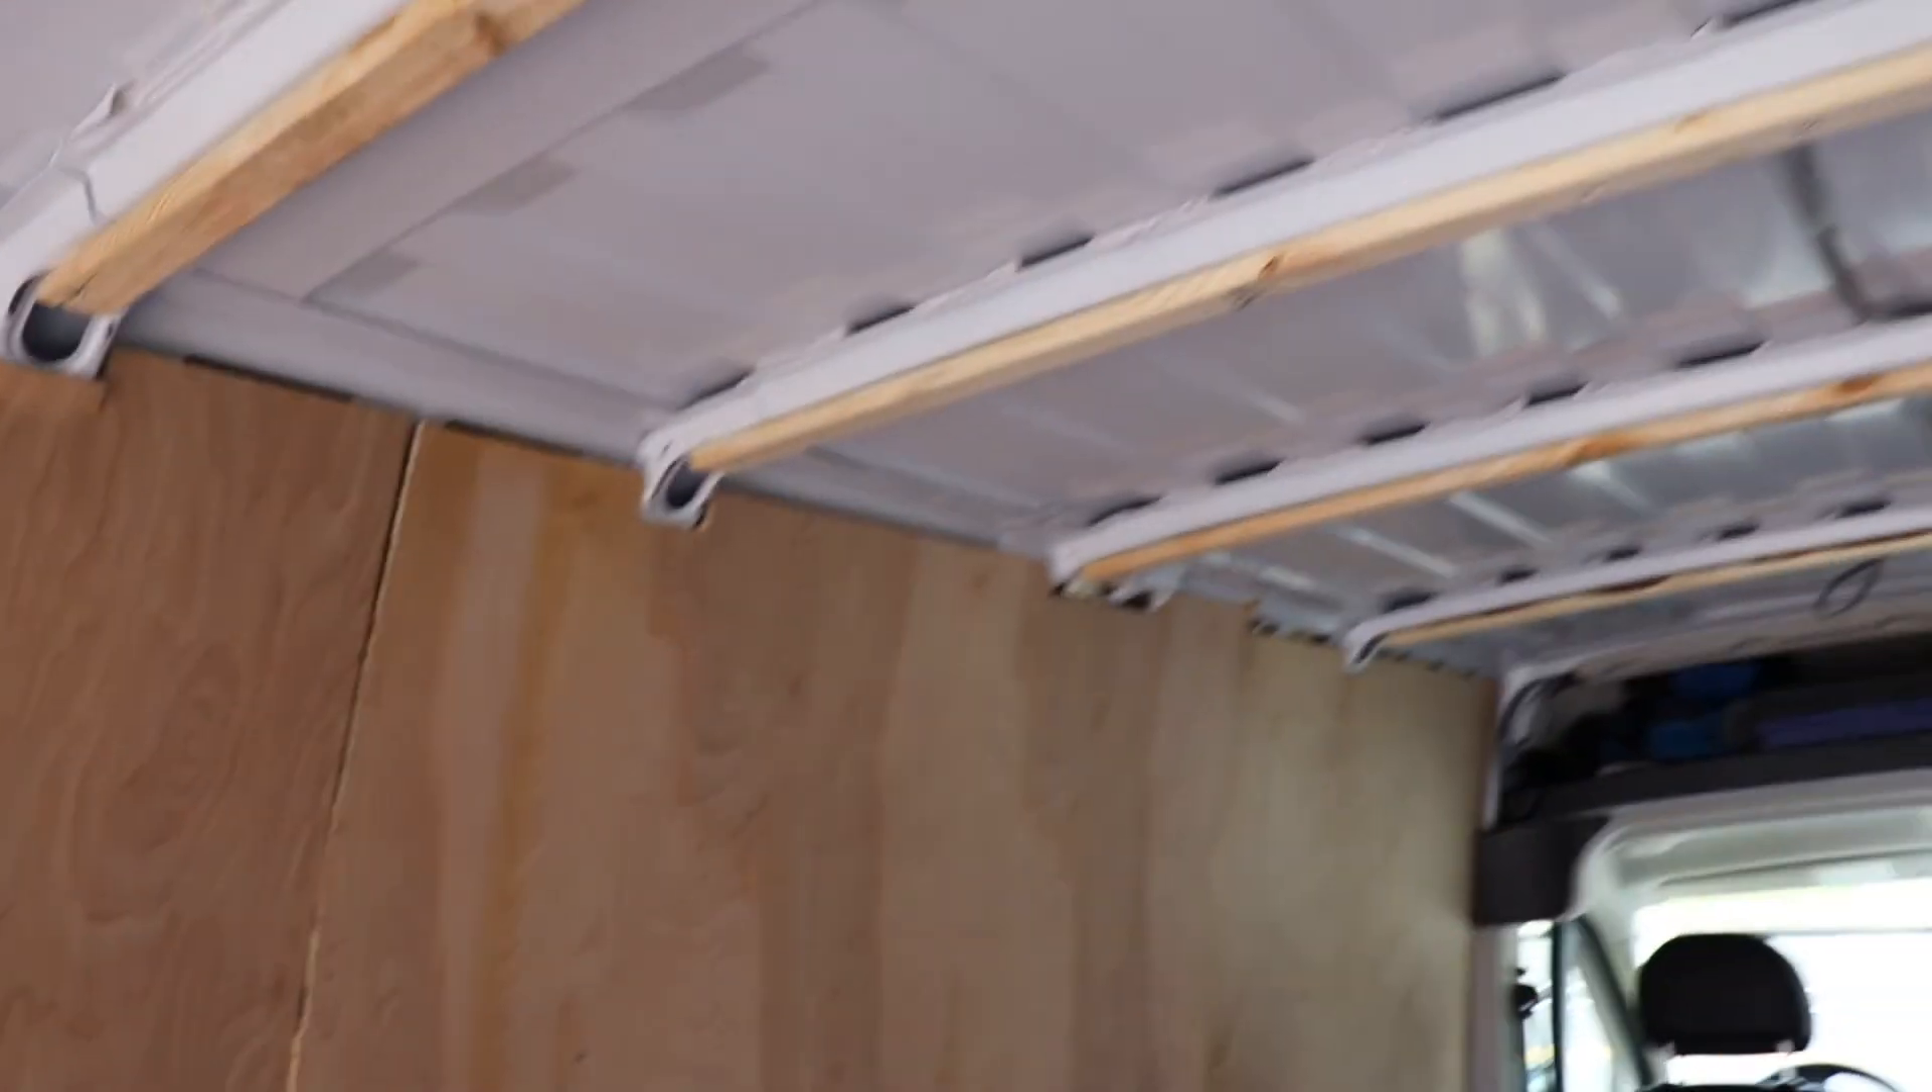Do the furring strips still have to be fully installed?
No.